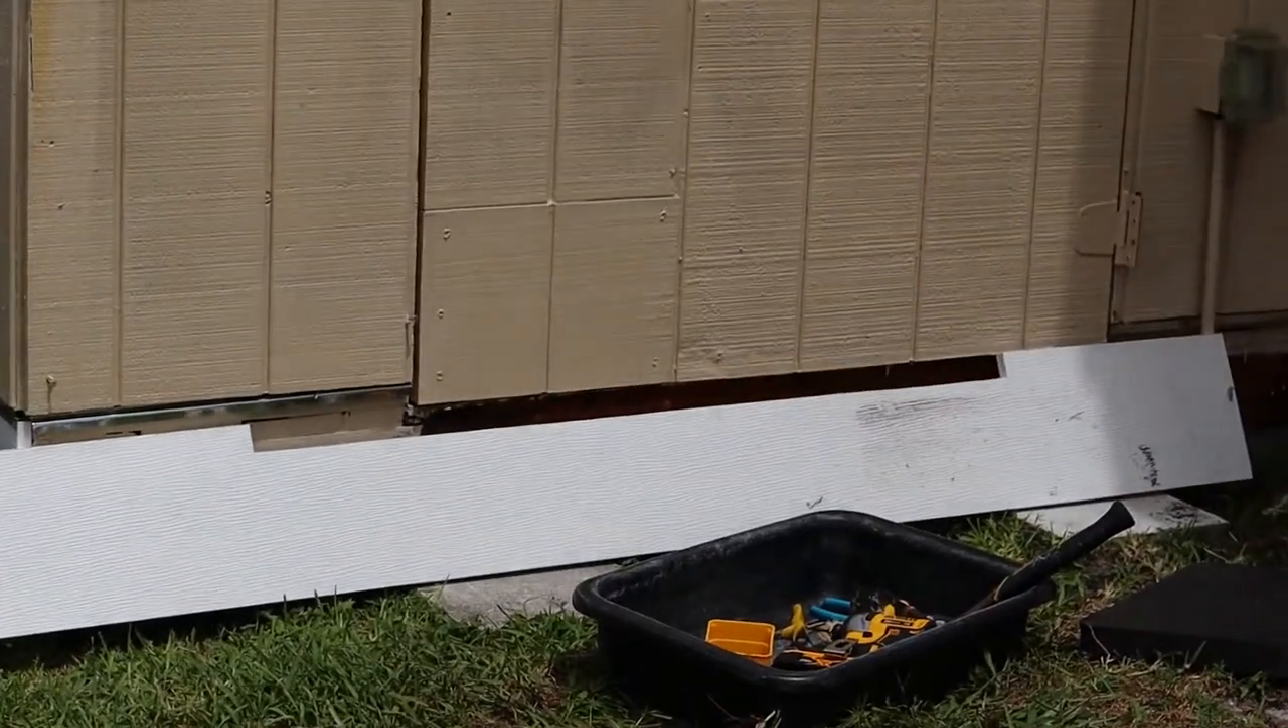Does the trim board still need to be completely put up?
Yes.